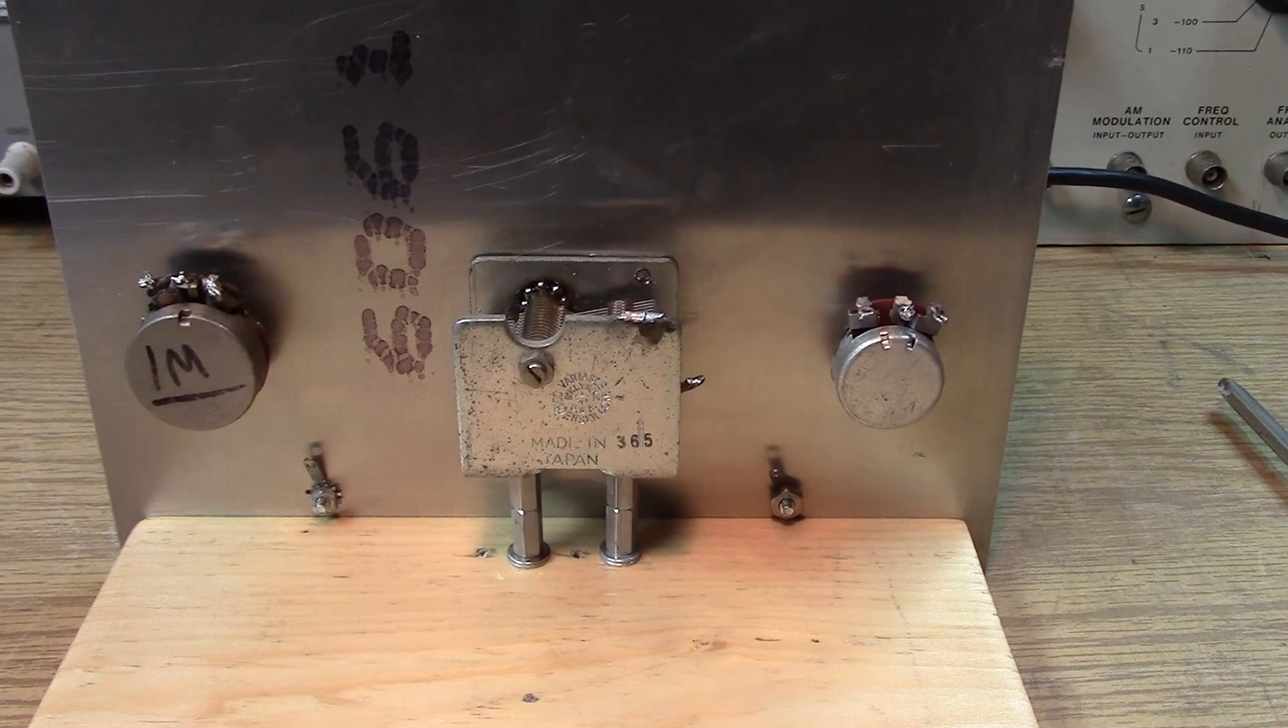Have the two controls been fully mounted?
Yes.